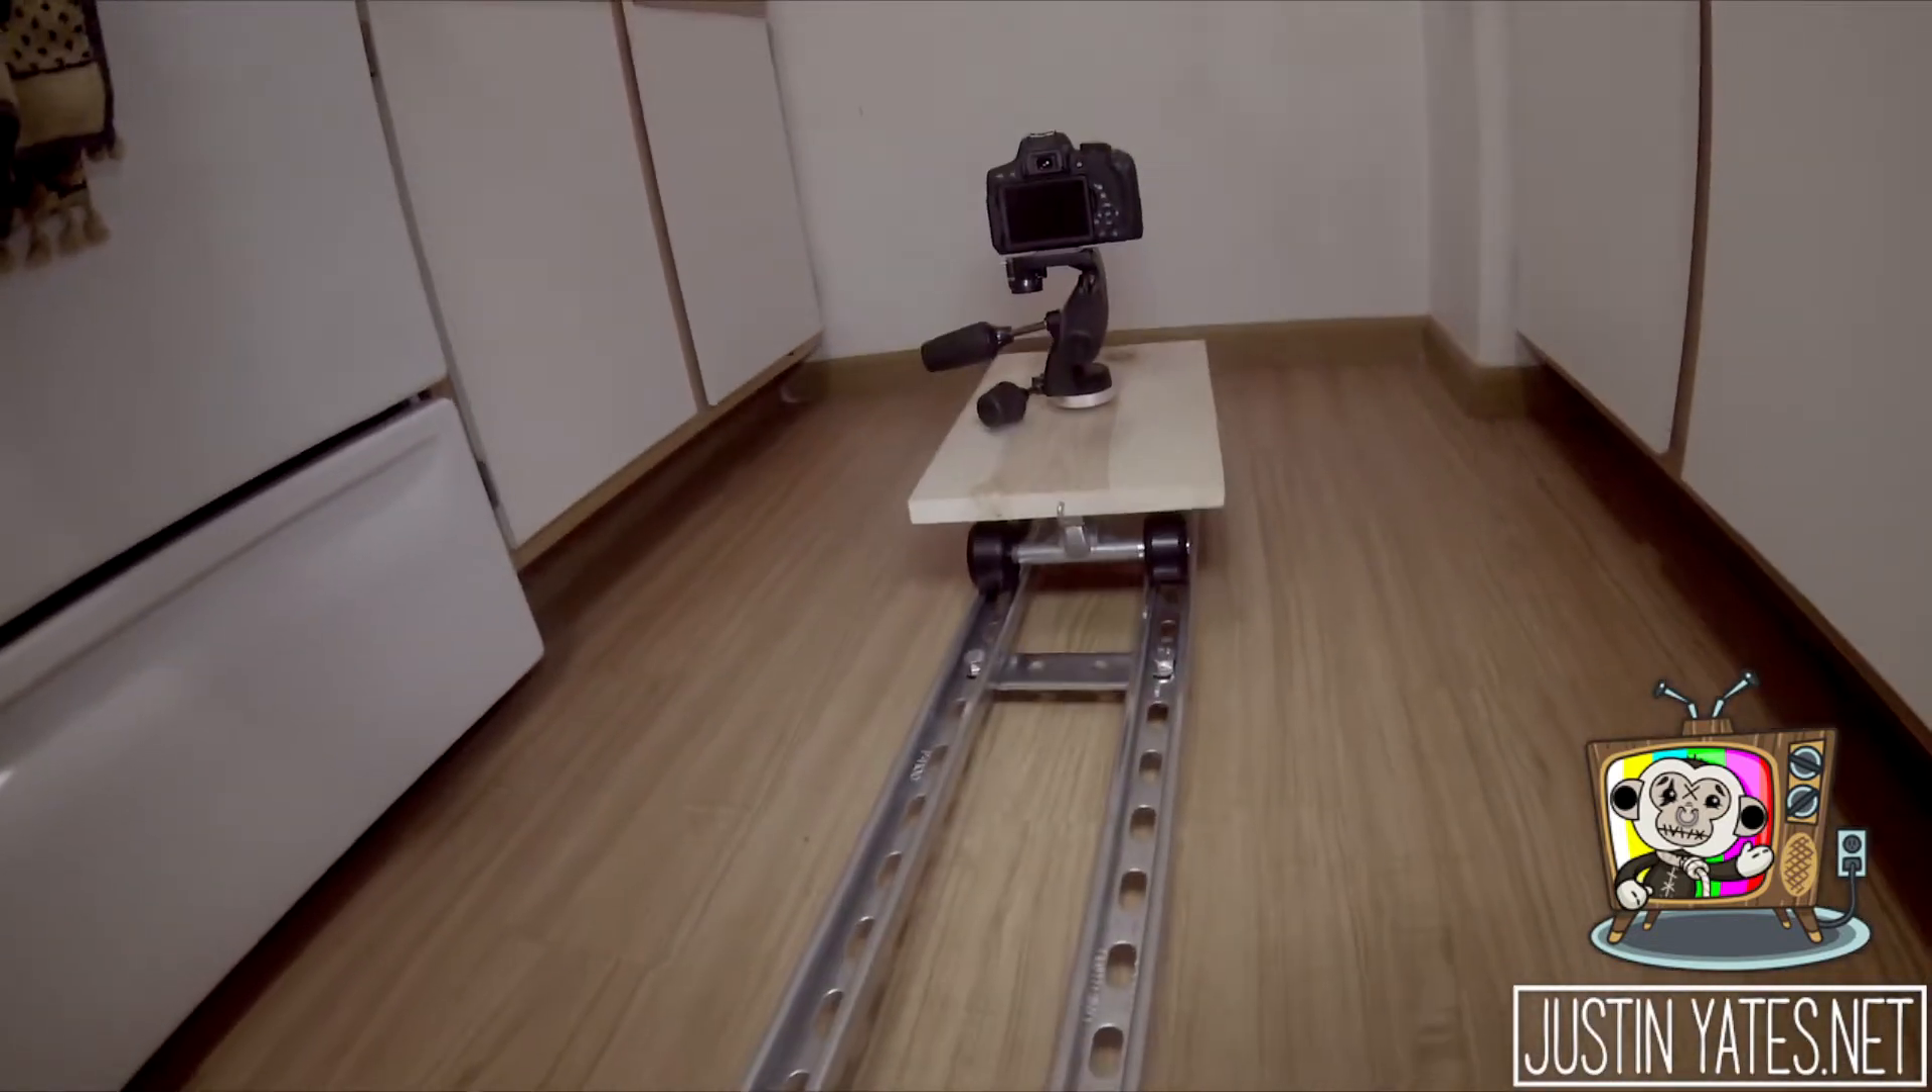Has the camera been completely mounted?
Yes.